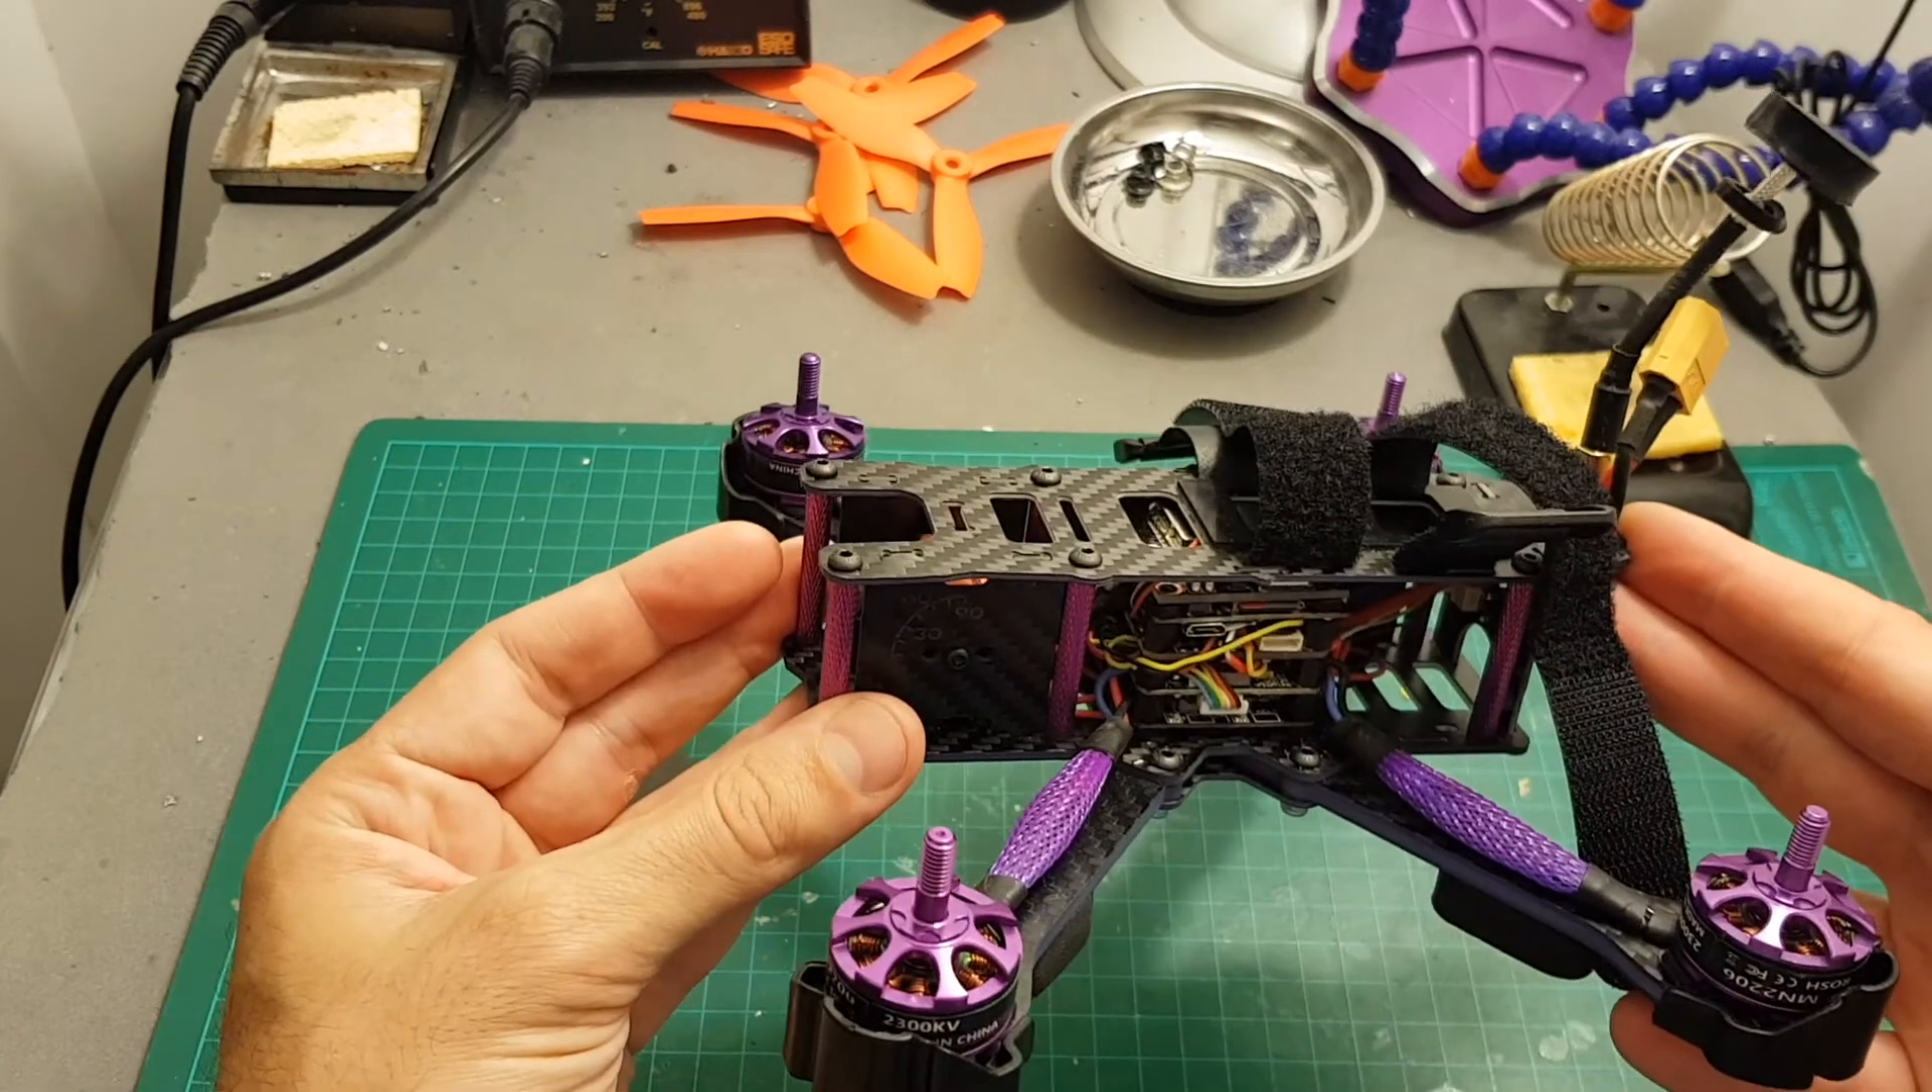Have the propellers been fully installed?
No.